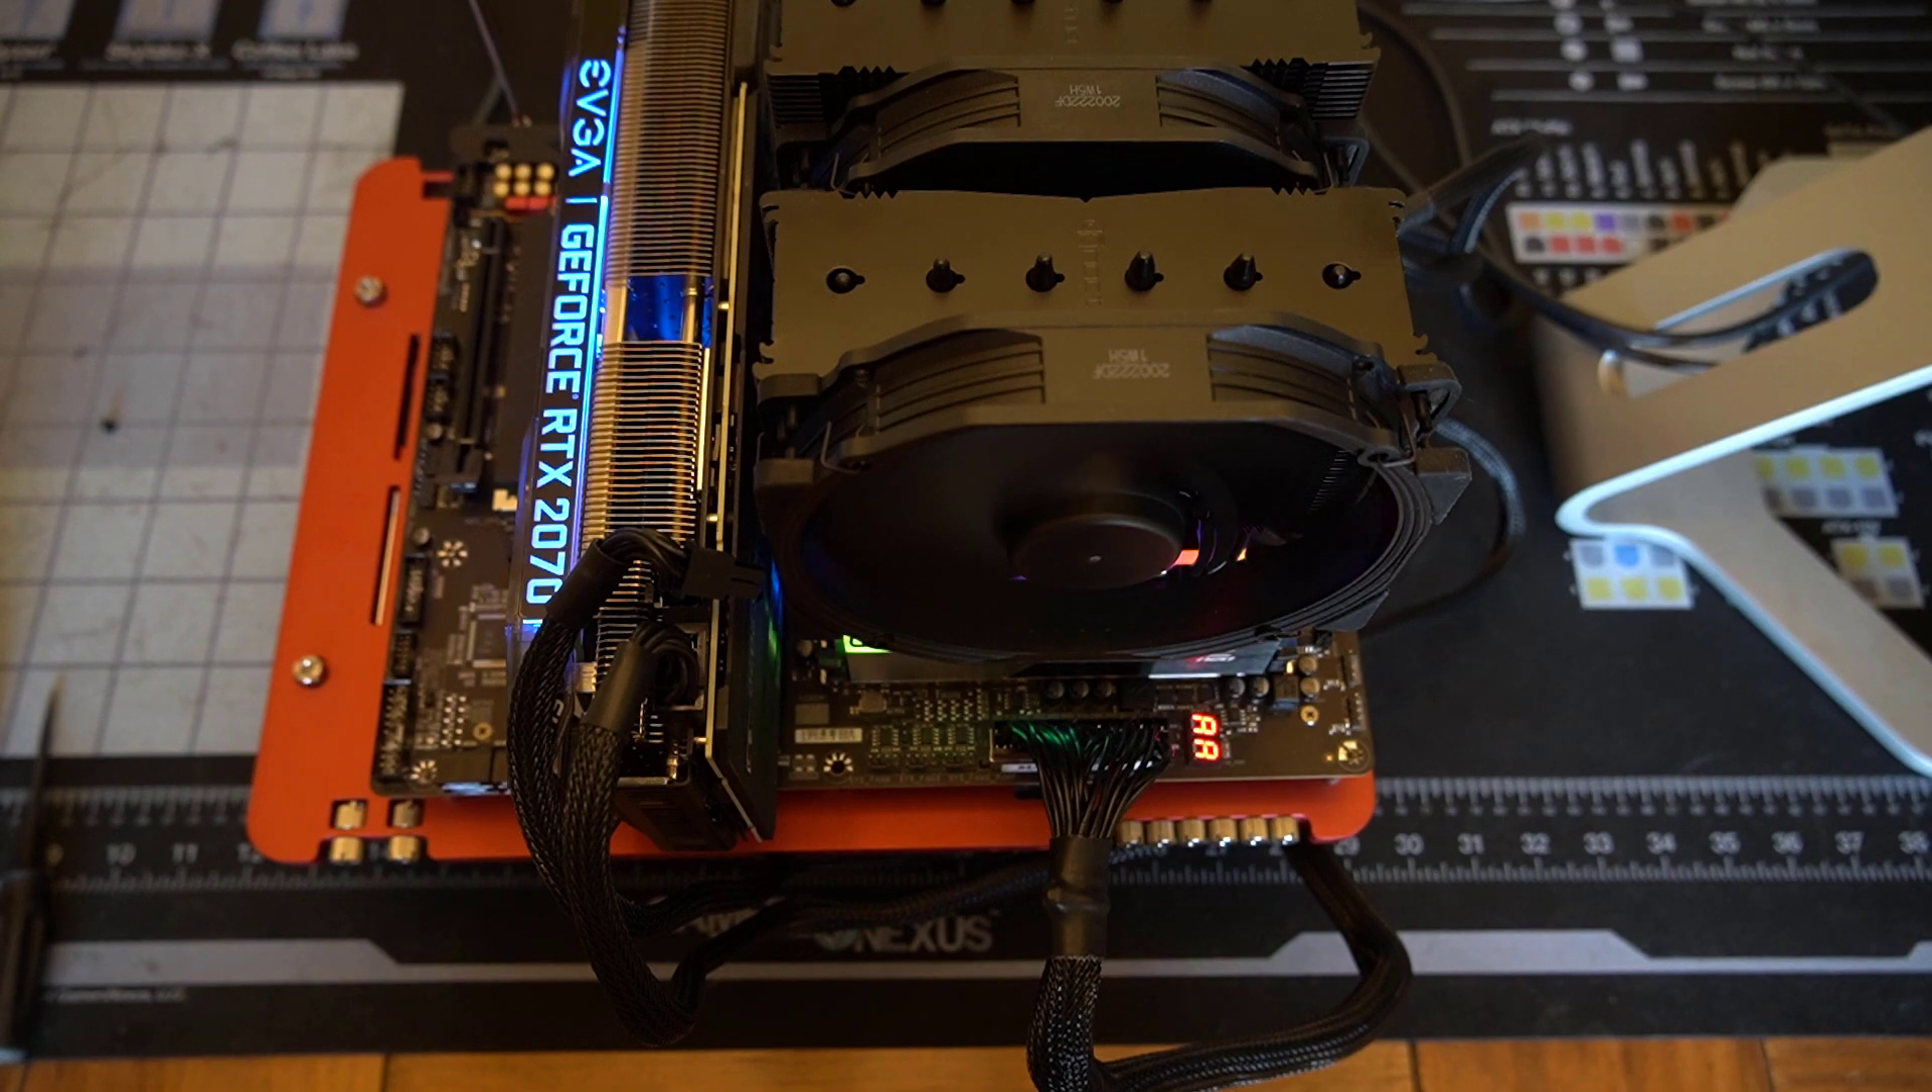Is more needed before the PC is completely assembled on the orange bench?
No.